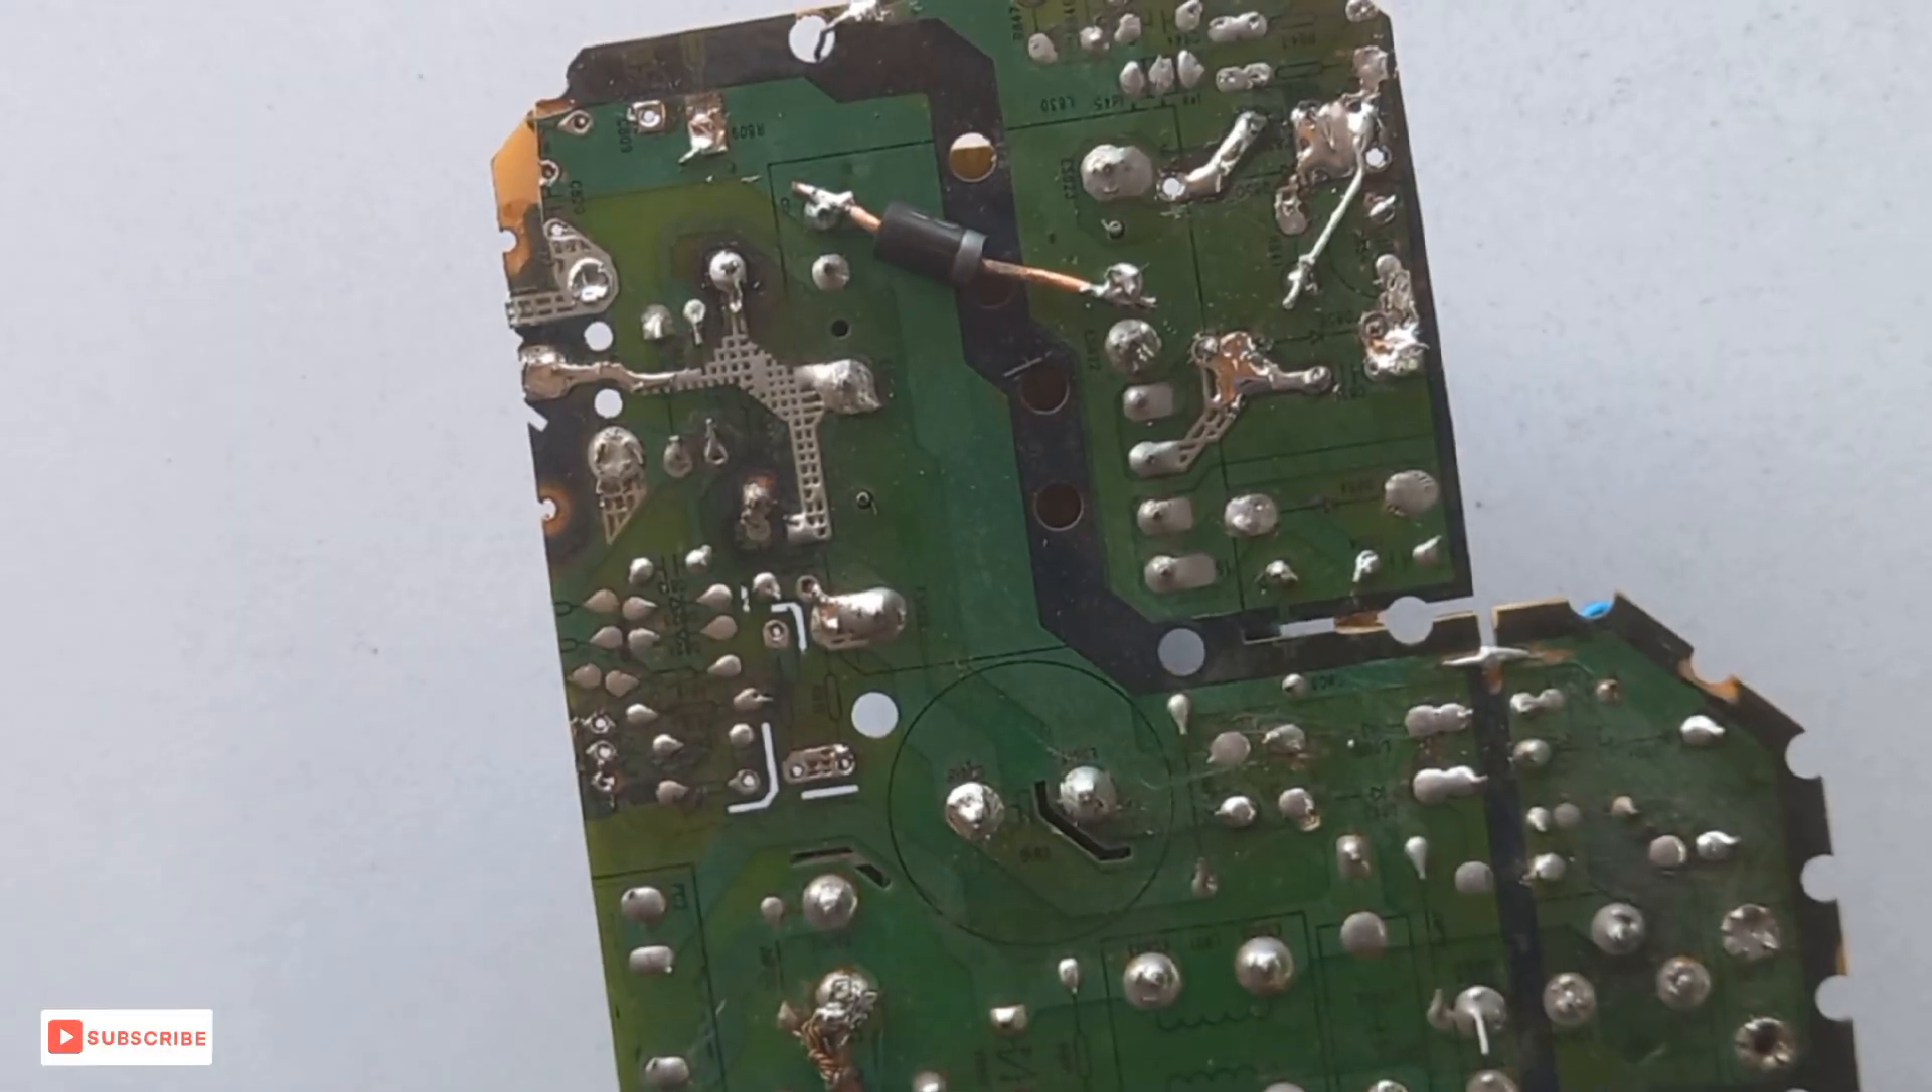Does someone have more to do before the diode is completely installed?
No.